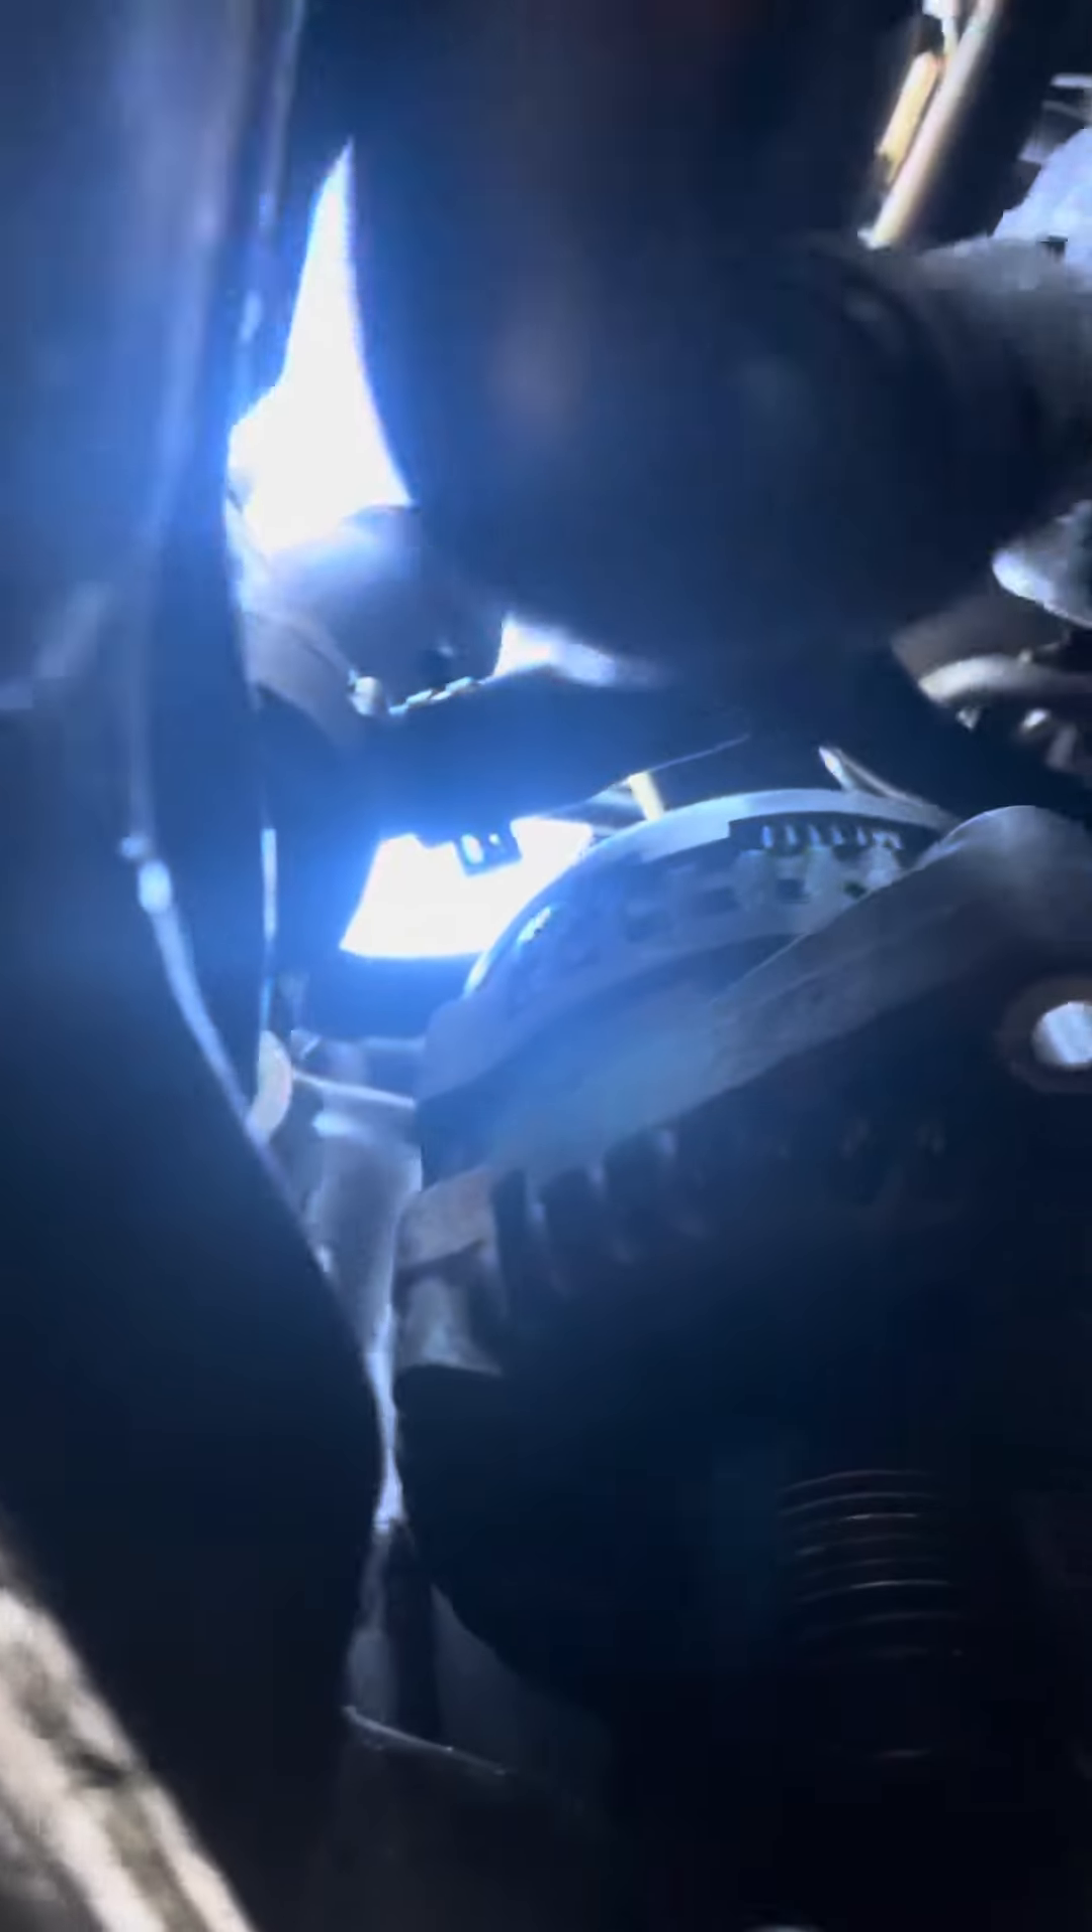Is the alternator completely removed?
No.